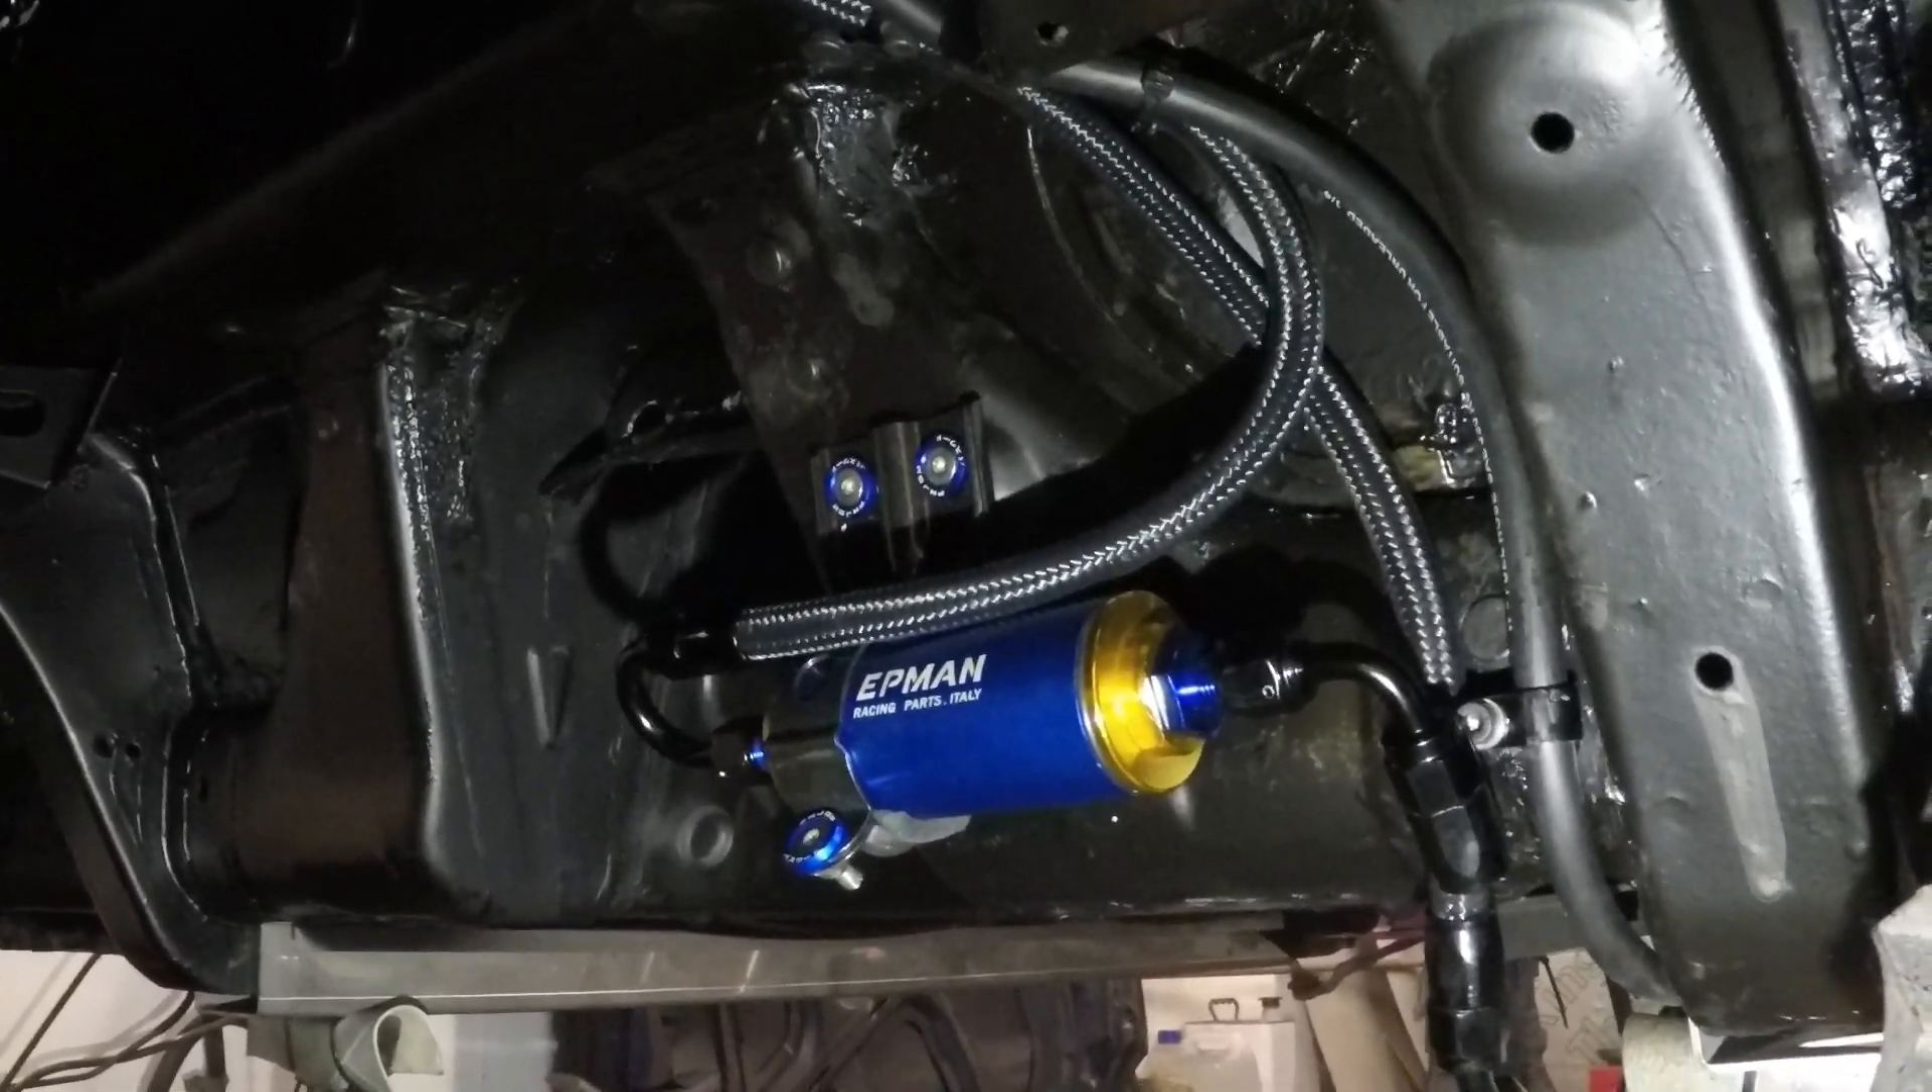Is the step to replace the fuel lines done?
Yes.